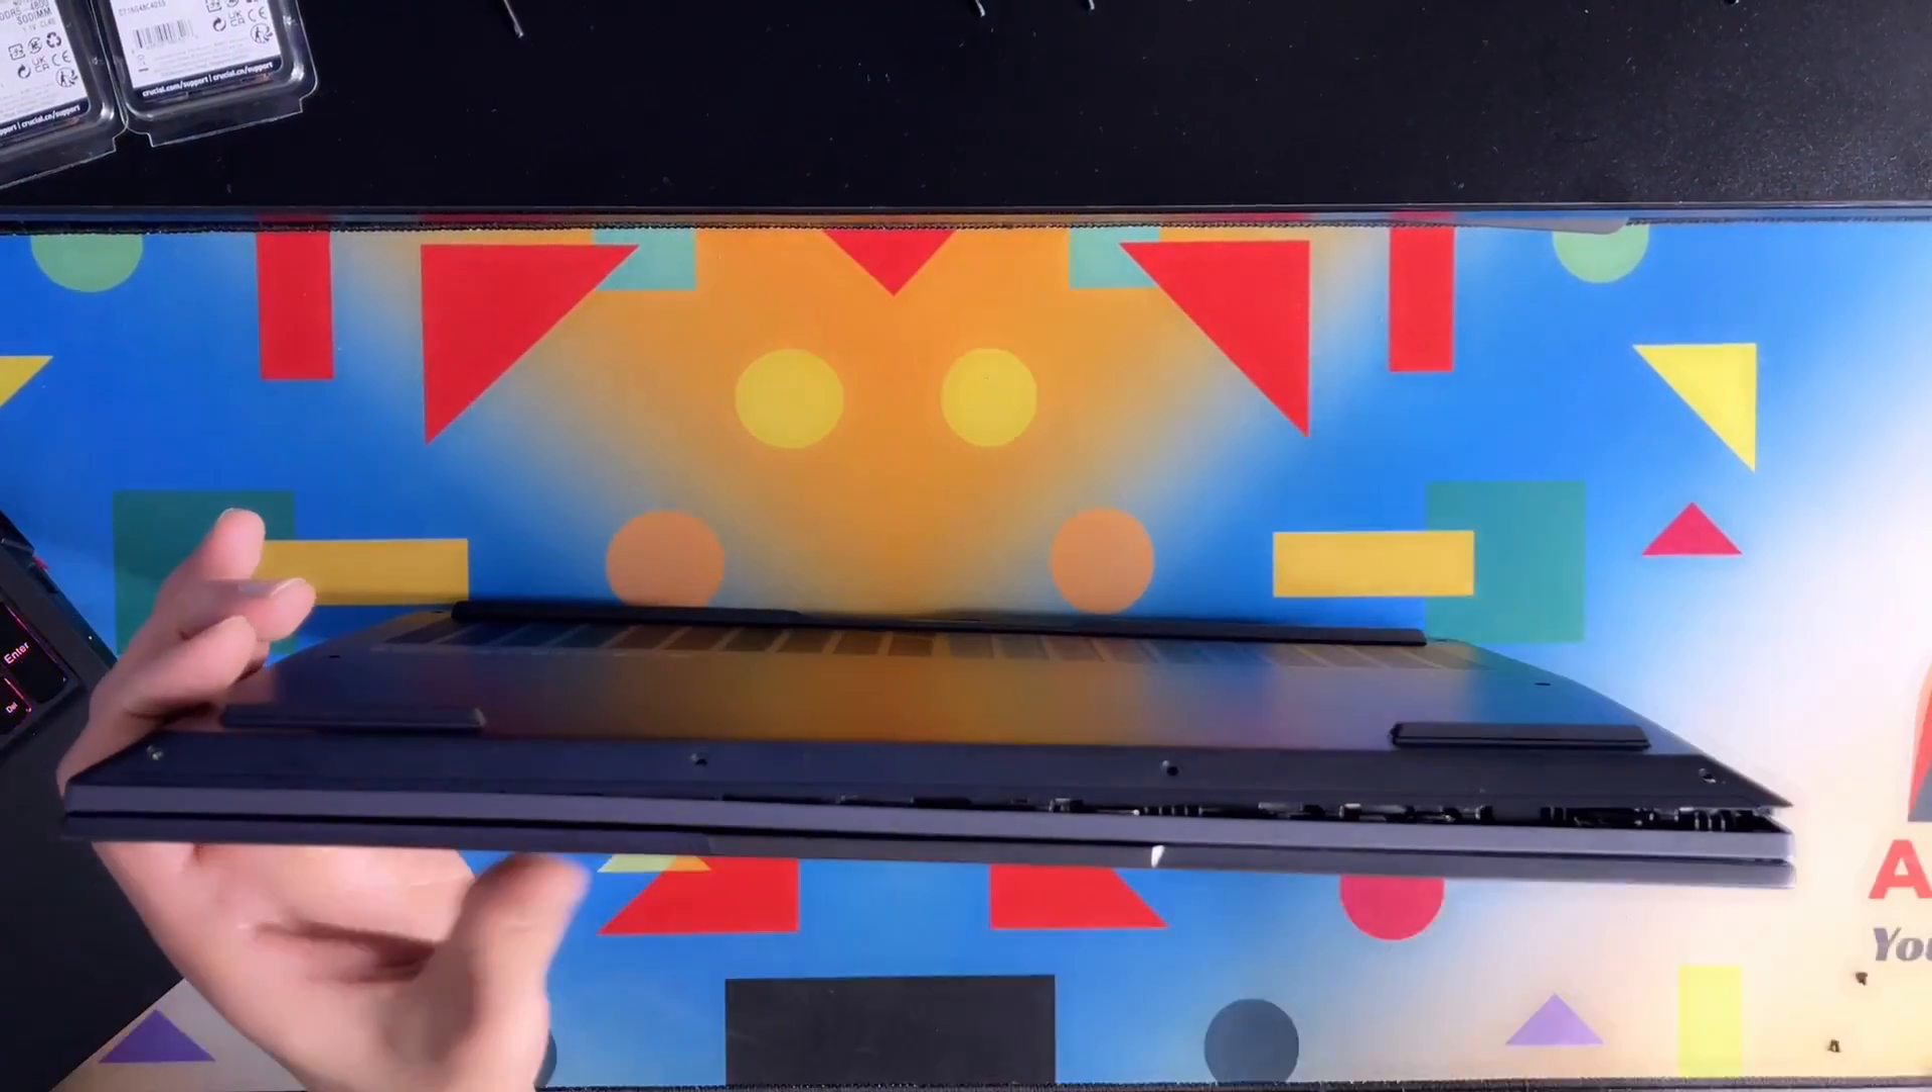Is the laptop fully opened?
No.